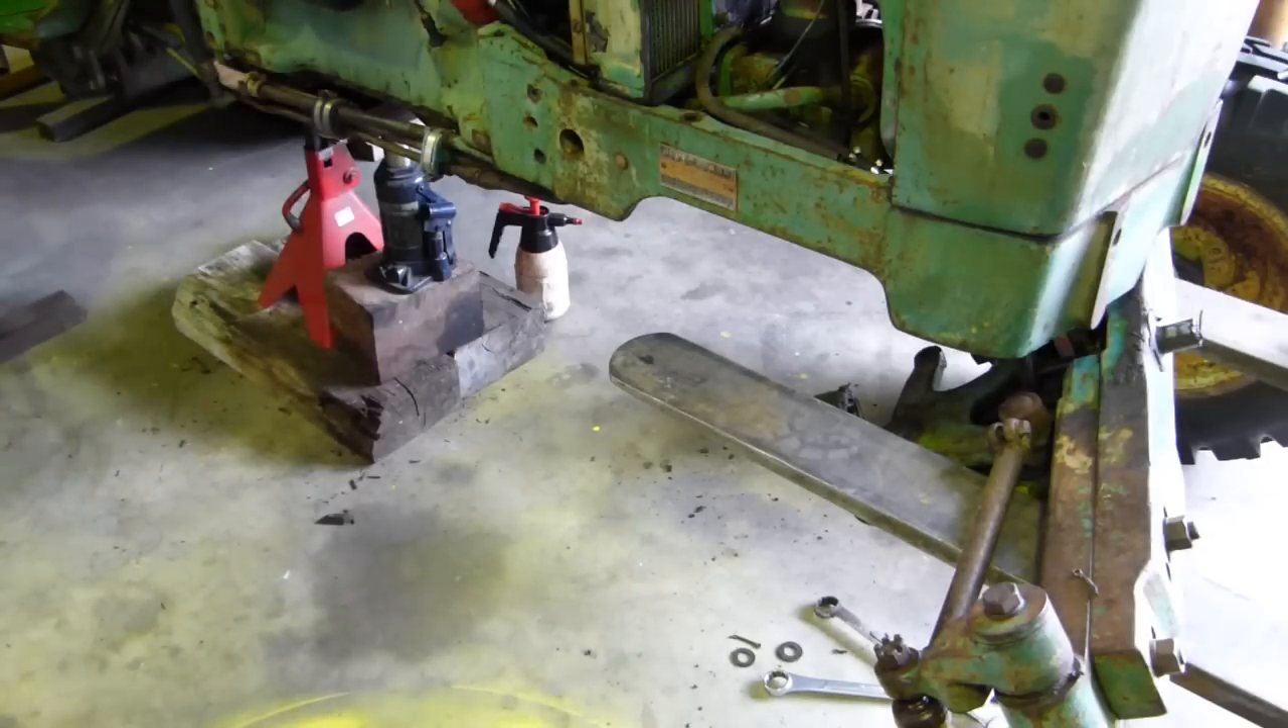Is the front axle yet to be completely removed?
Yes.